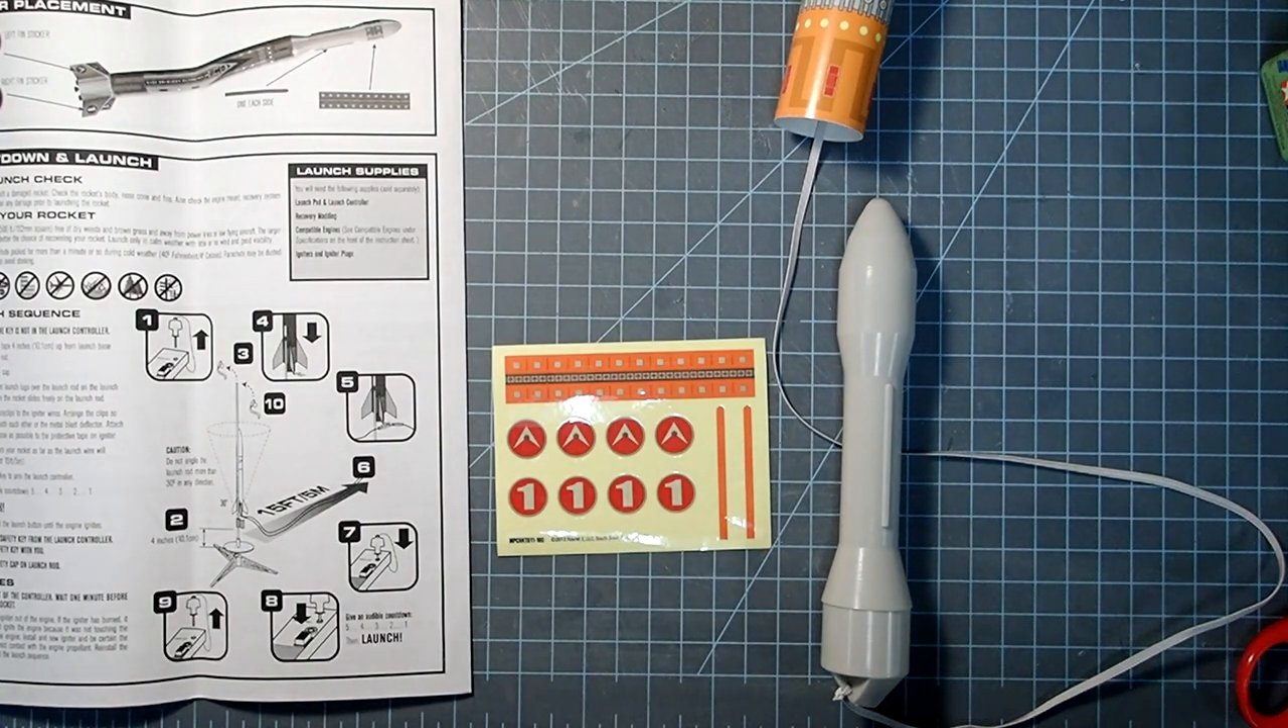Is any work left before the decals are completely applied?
Yes.